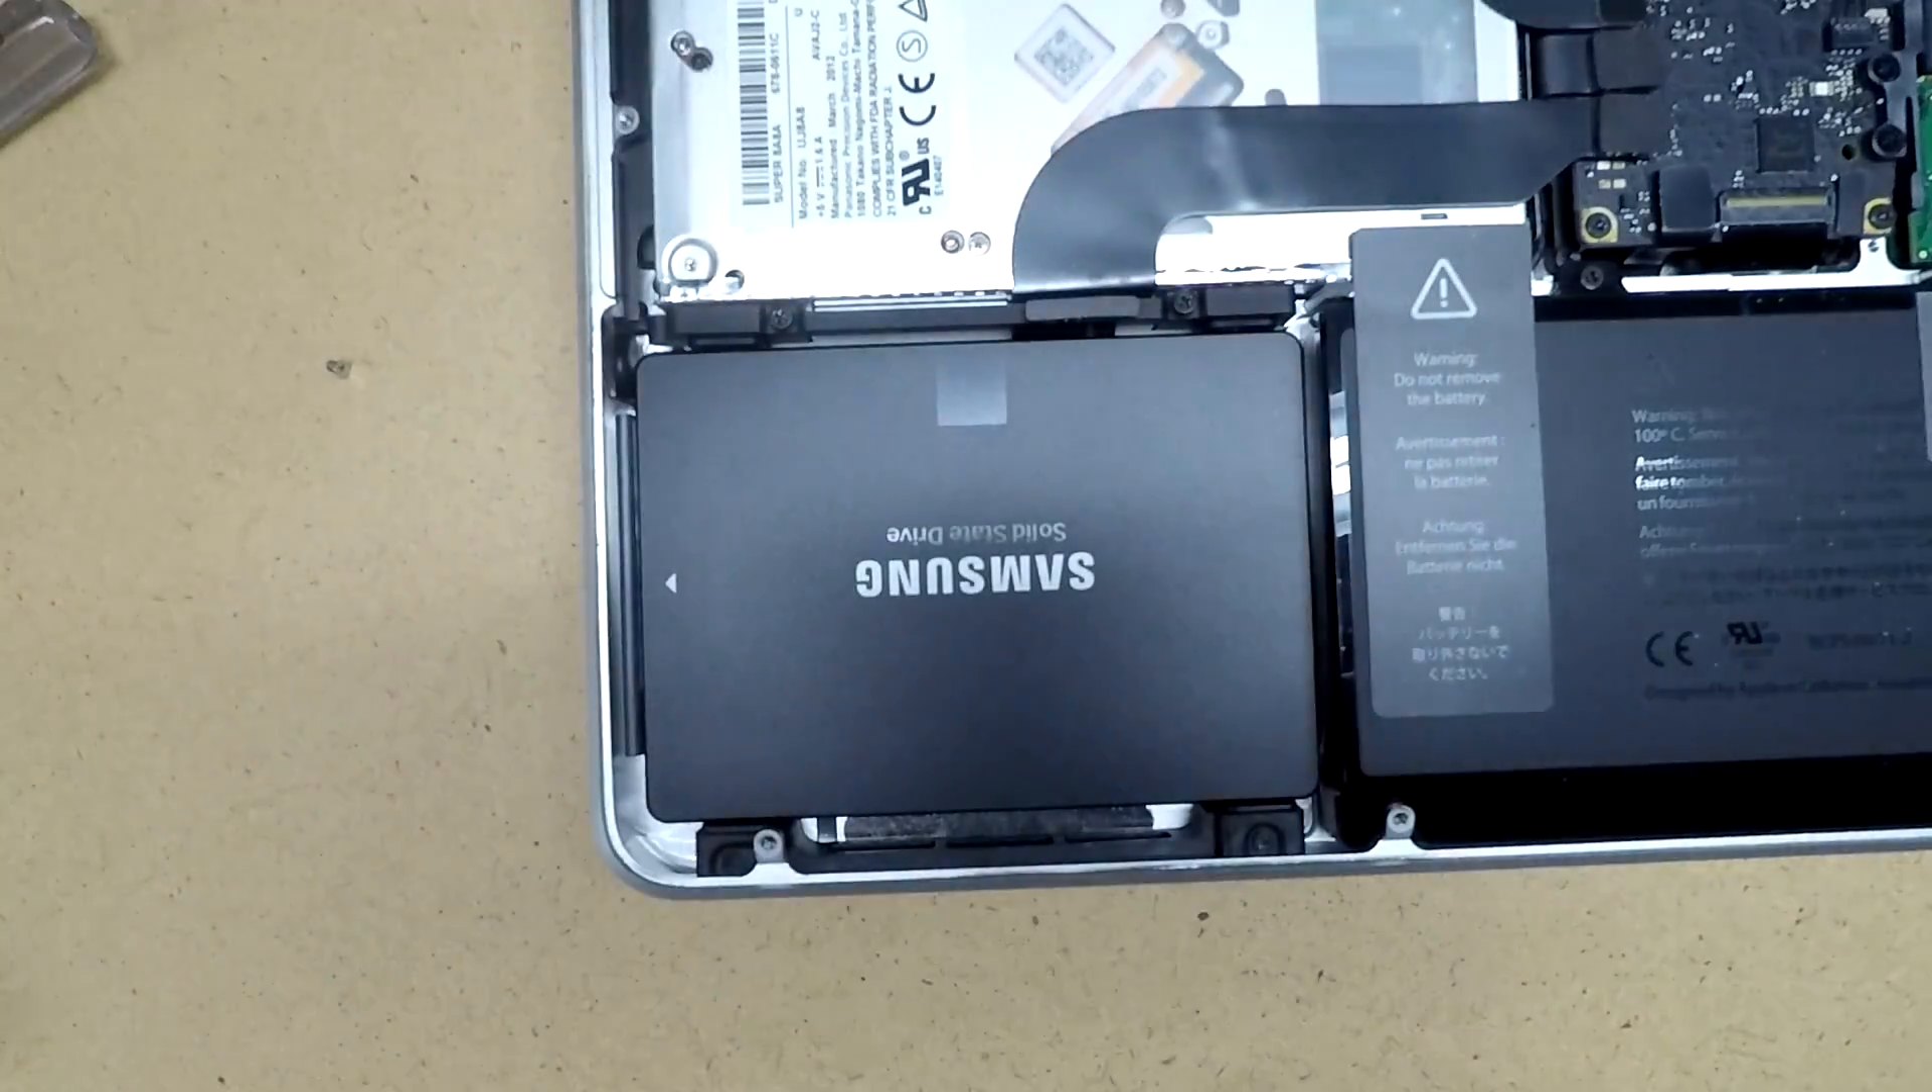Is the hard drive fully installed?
Yes.